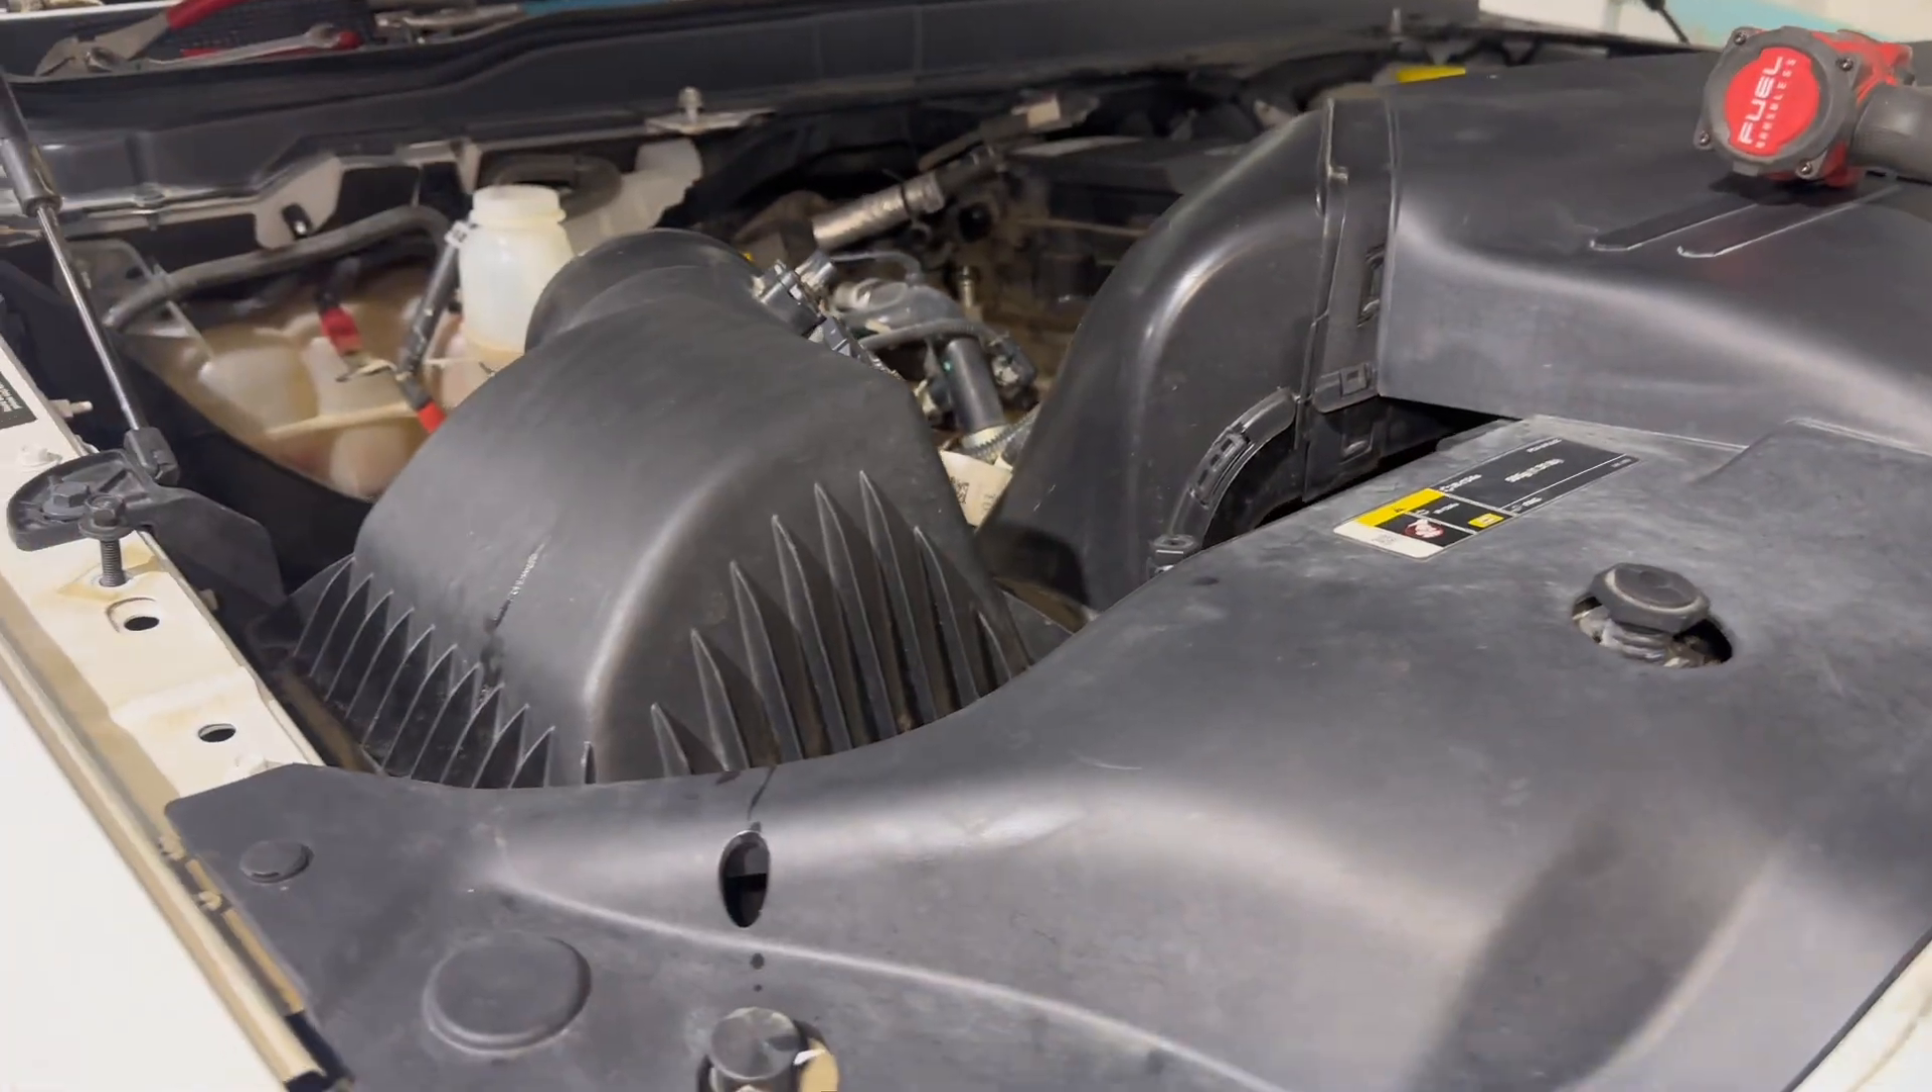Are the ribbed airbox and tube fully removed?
No.